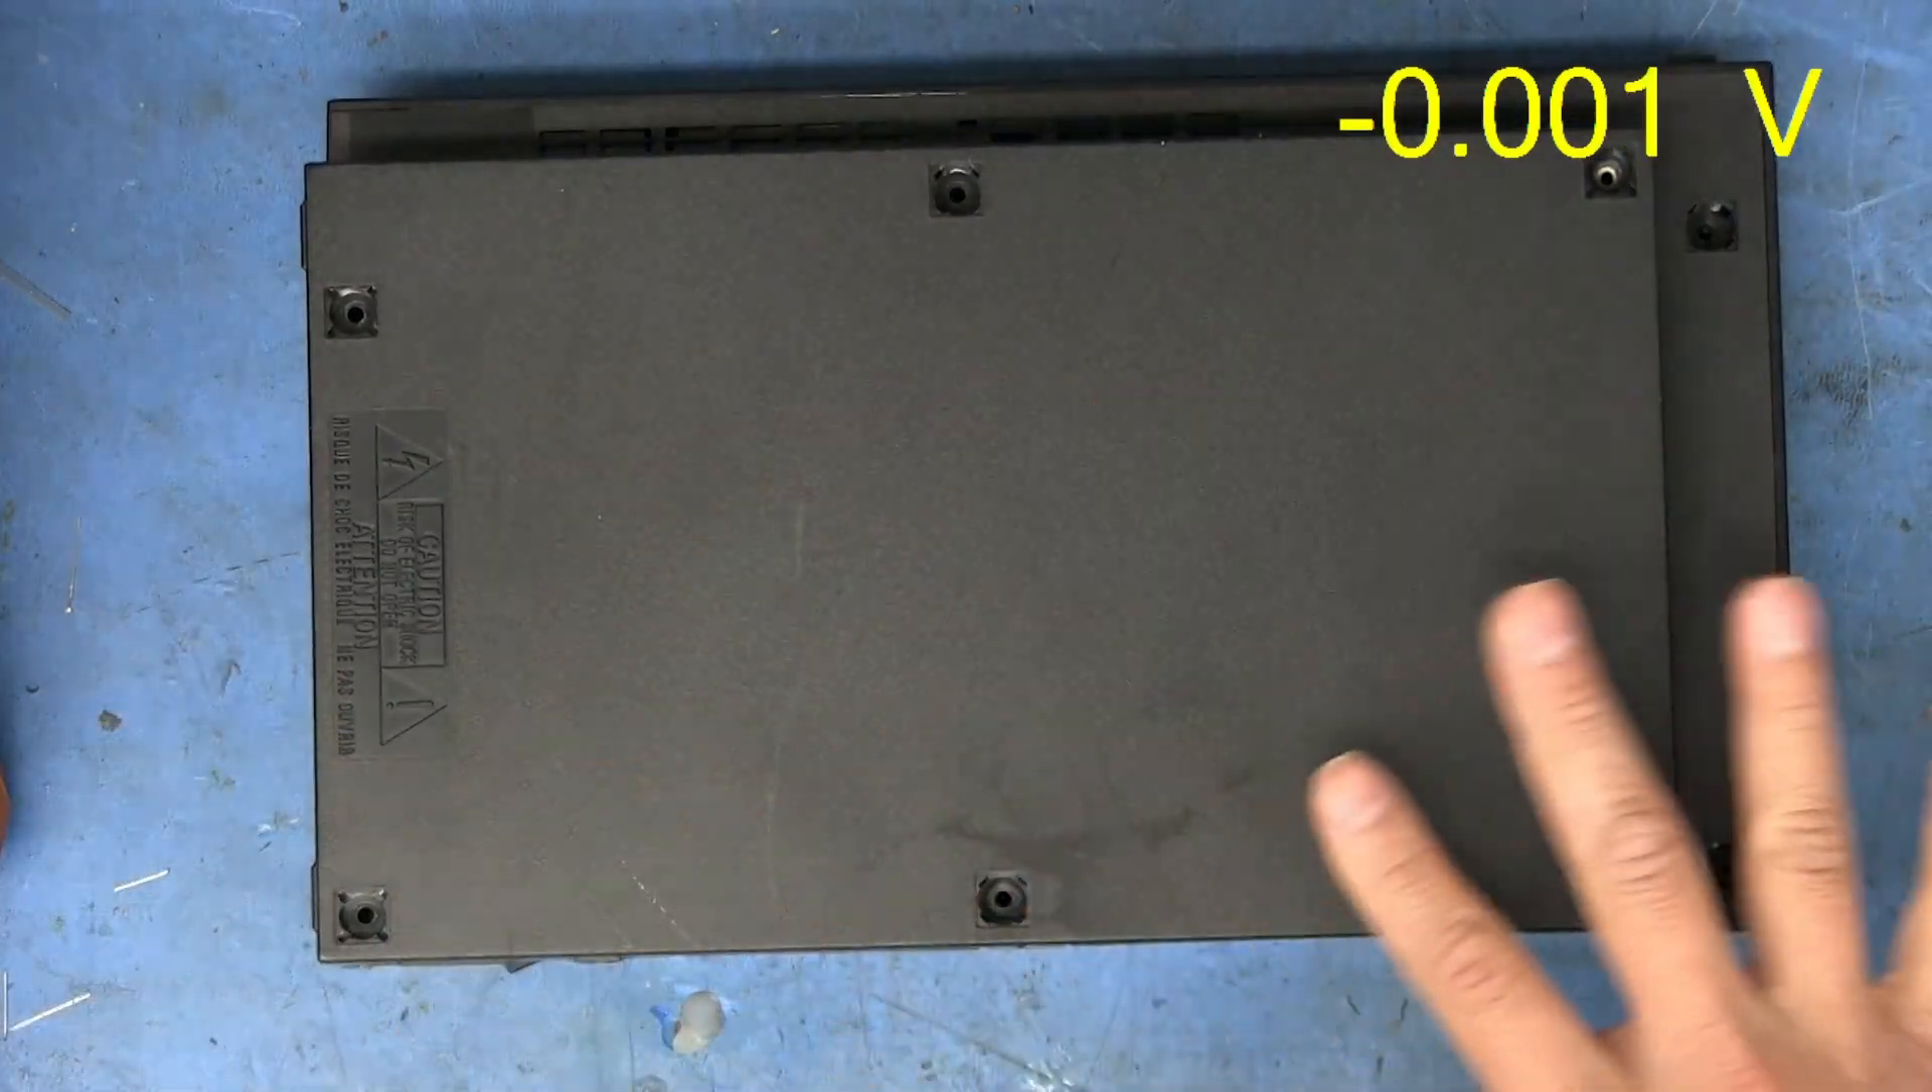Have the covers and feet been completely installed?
No.